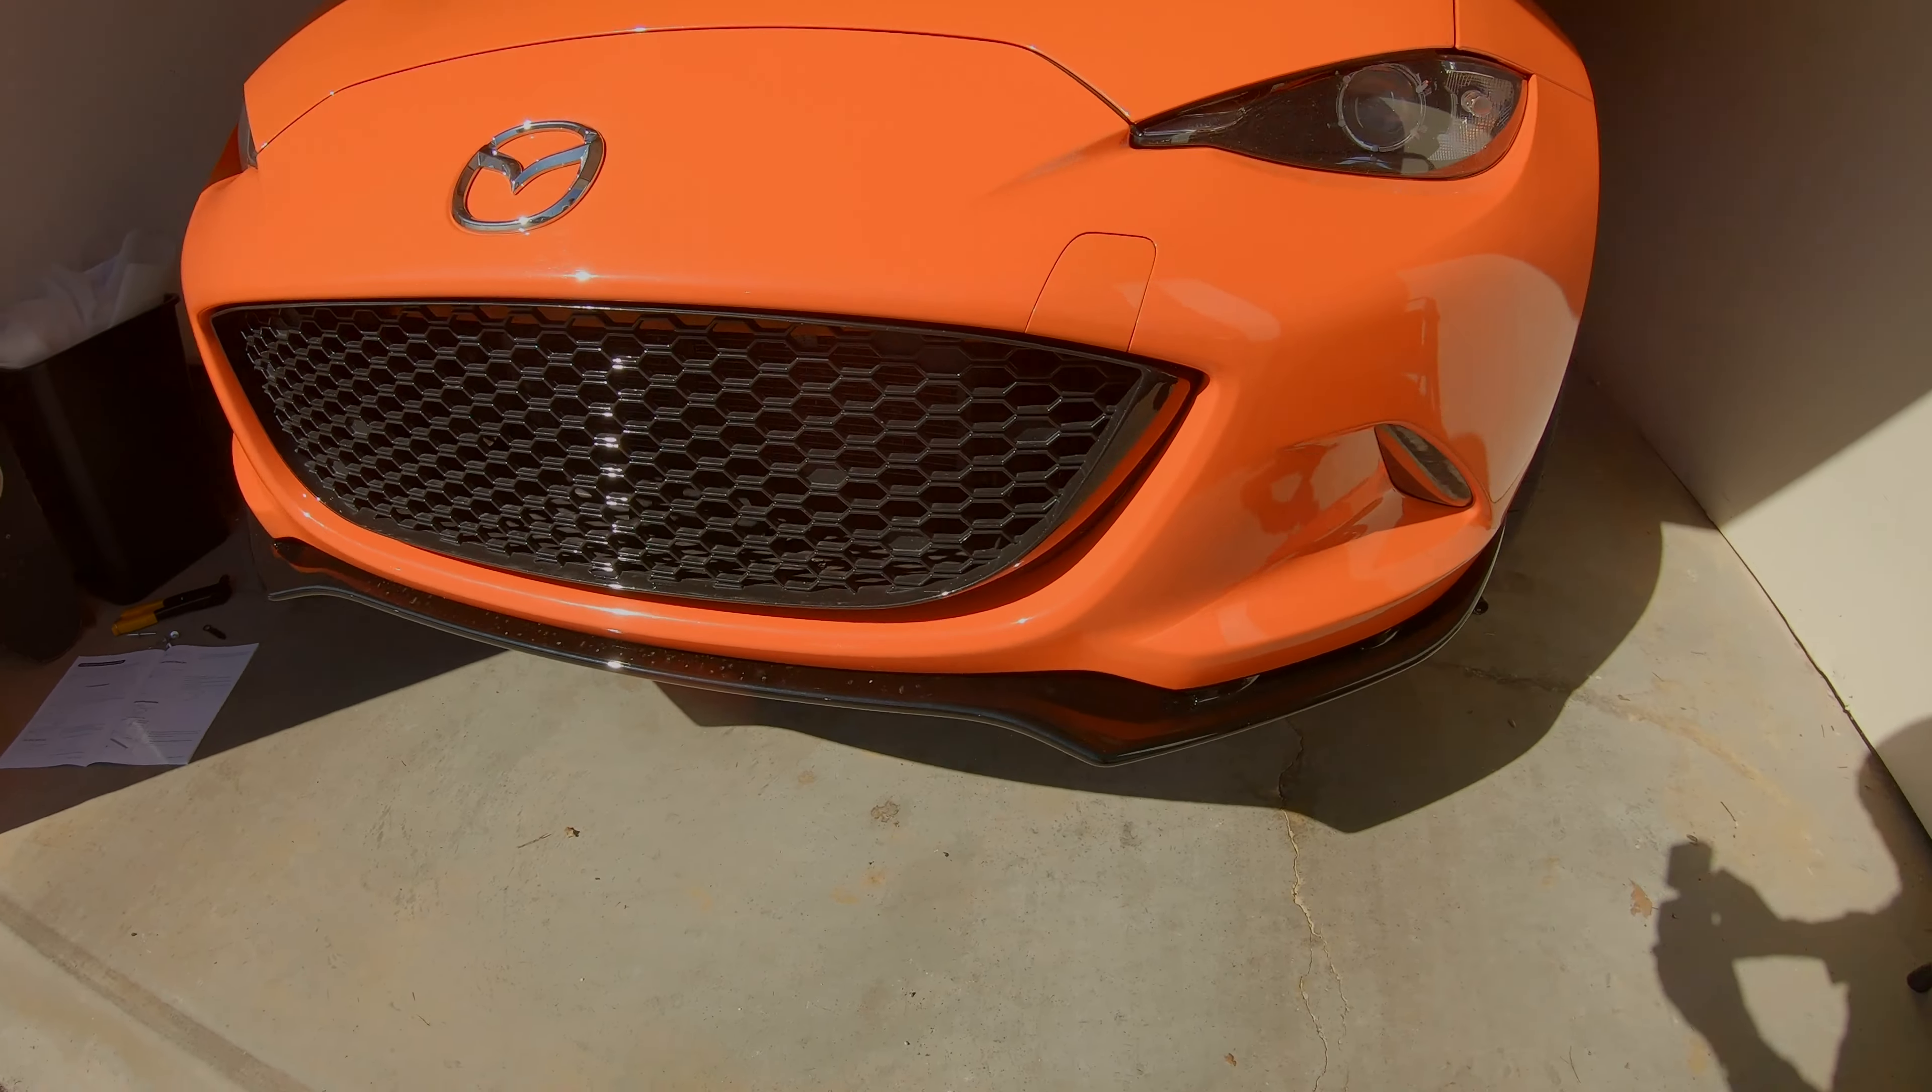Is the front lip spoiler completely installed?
Yes.